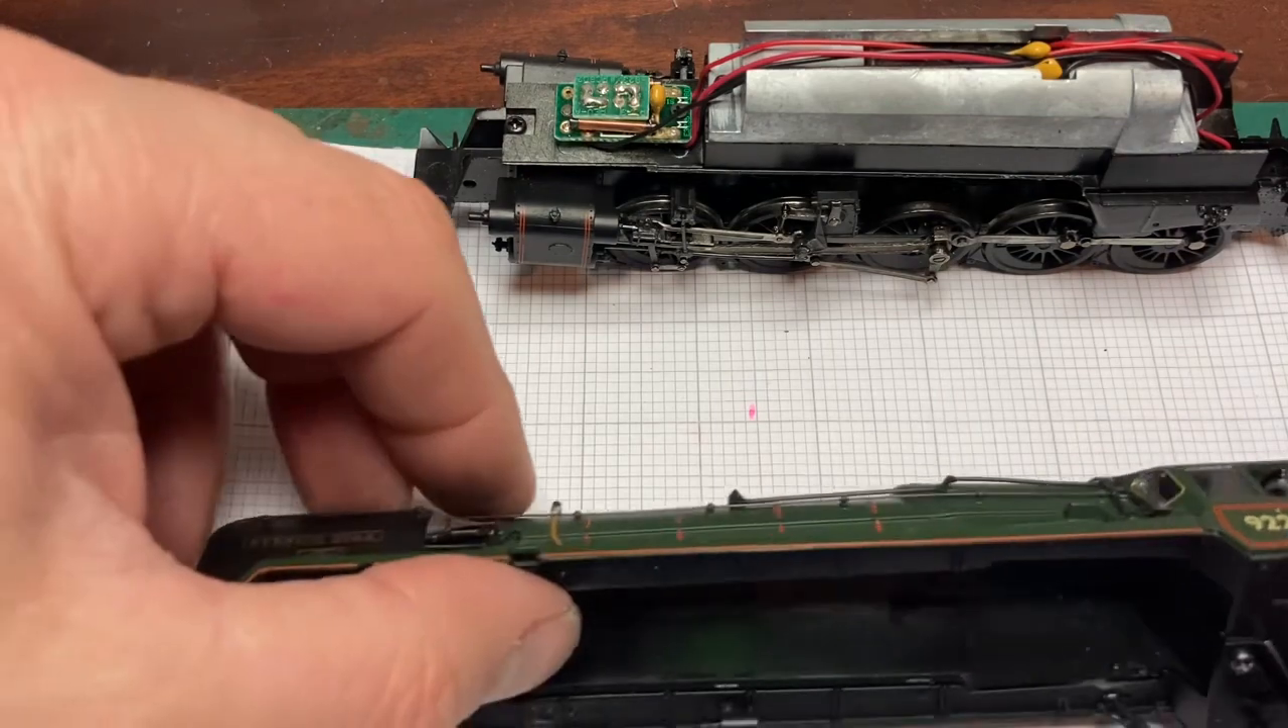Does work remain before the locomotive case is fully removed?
No.